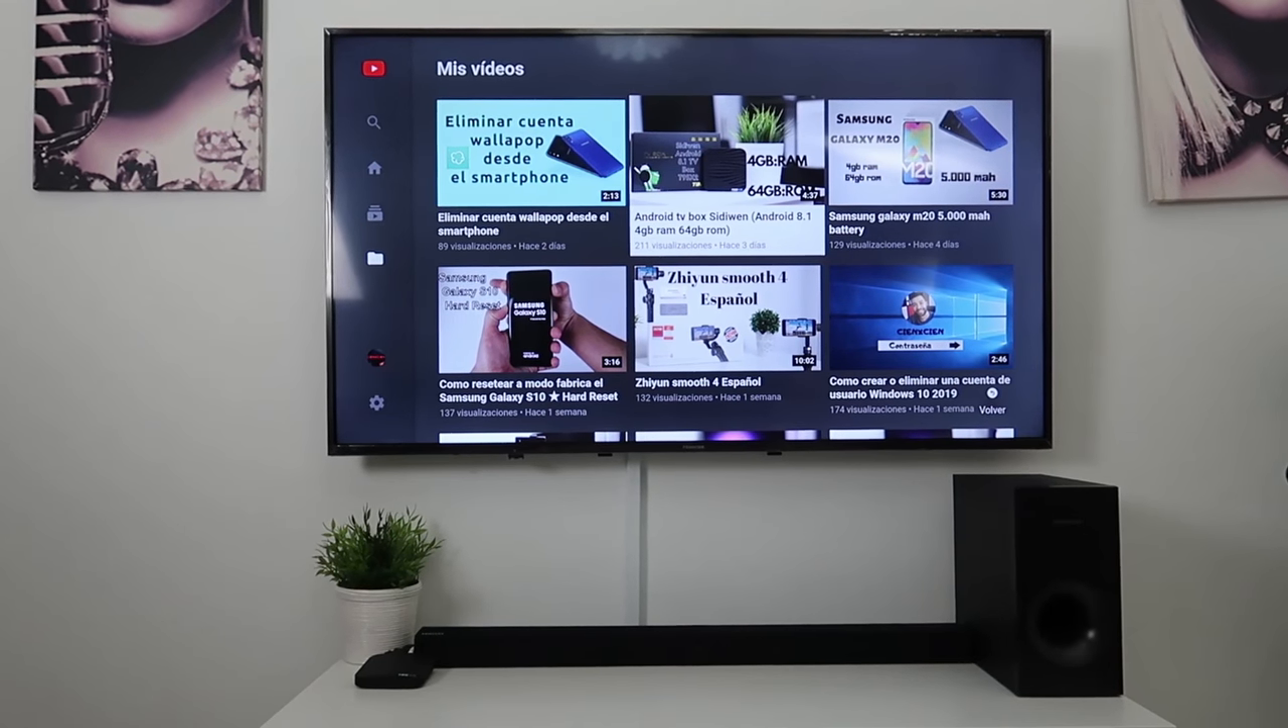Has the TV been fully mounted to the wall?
Yes.